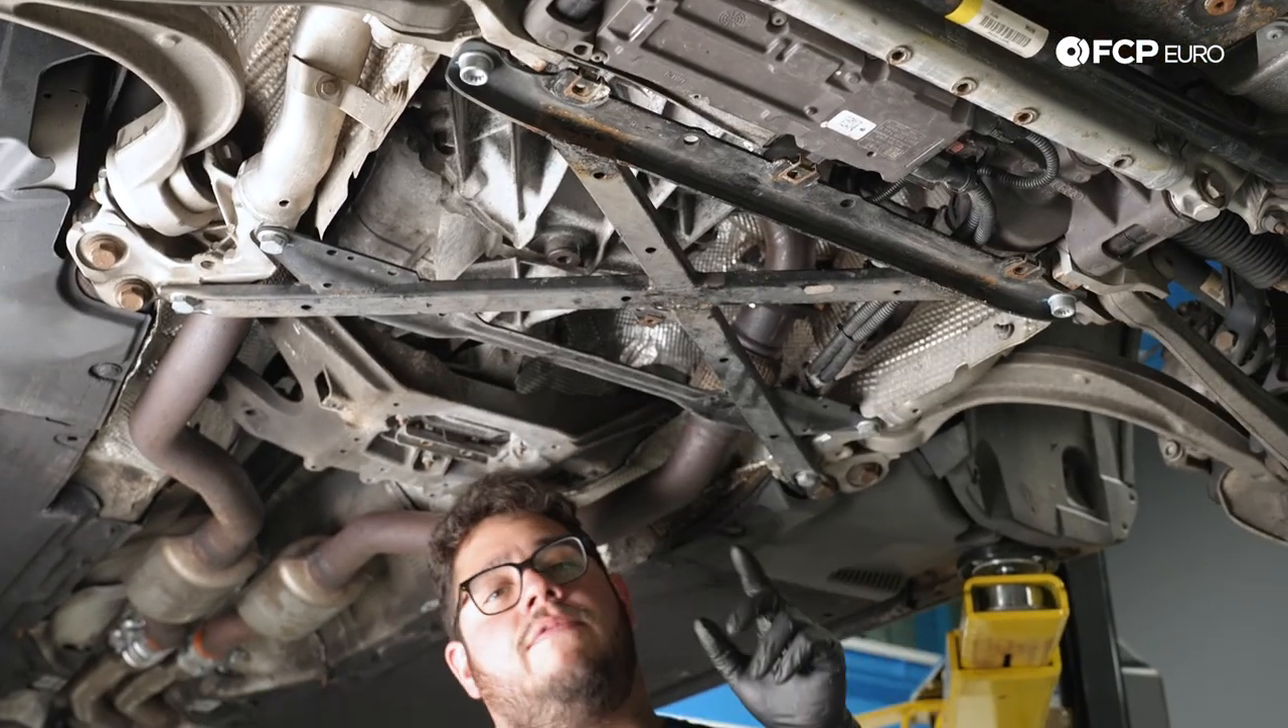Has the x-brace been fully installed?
Yes.